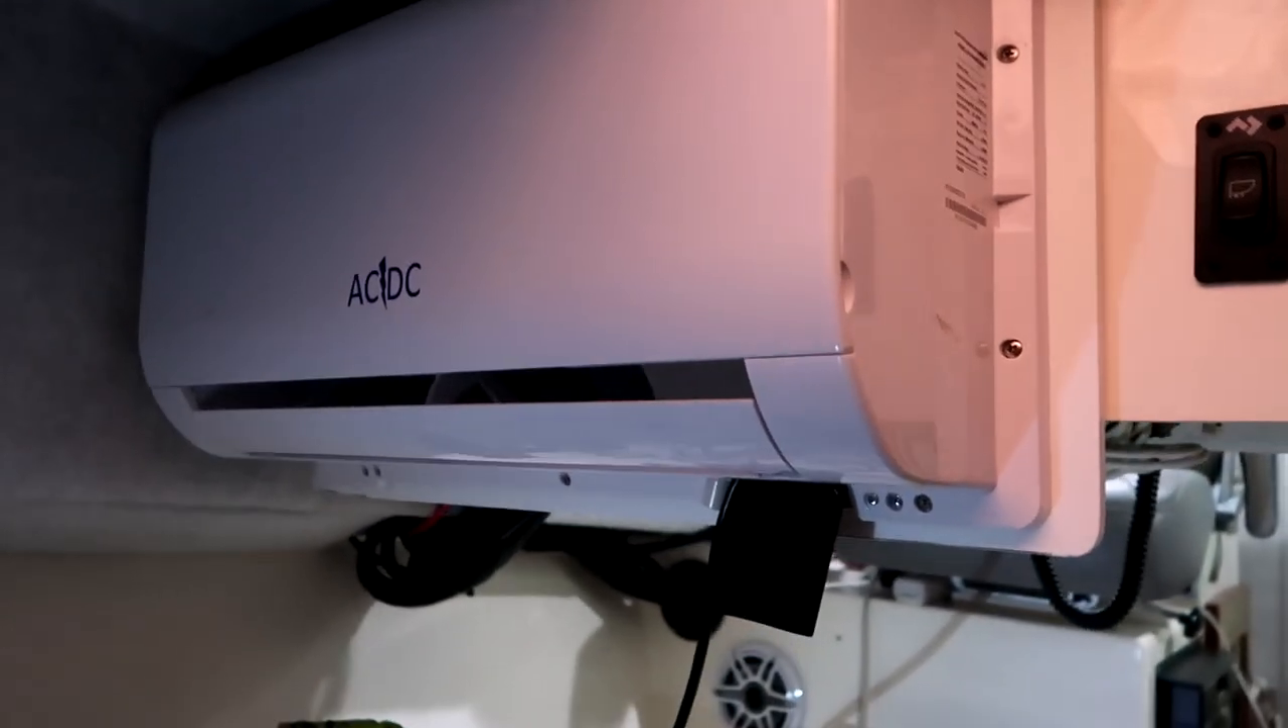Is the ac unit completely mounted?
Yes.